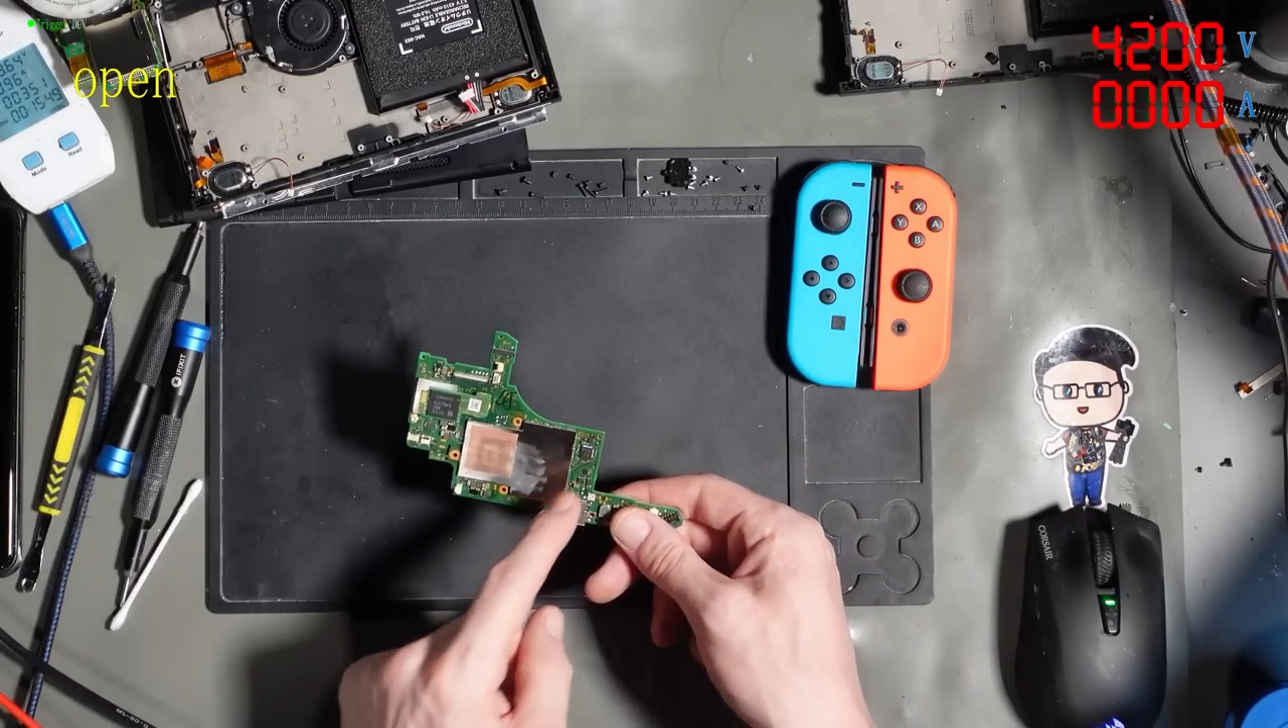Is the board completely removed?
Yes.